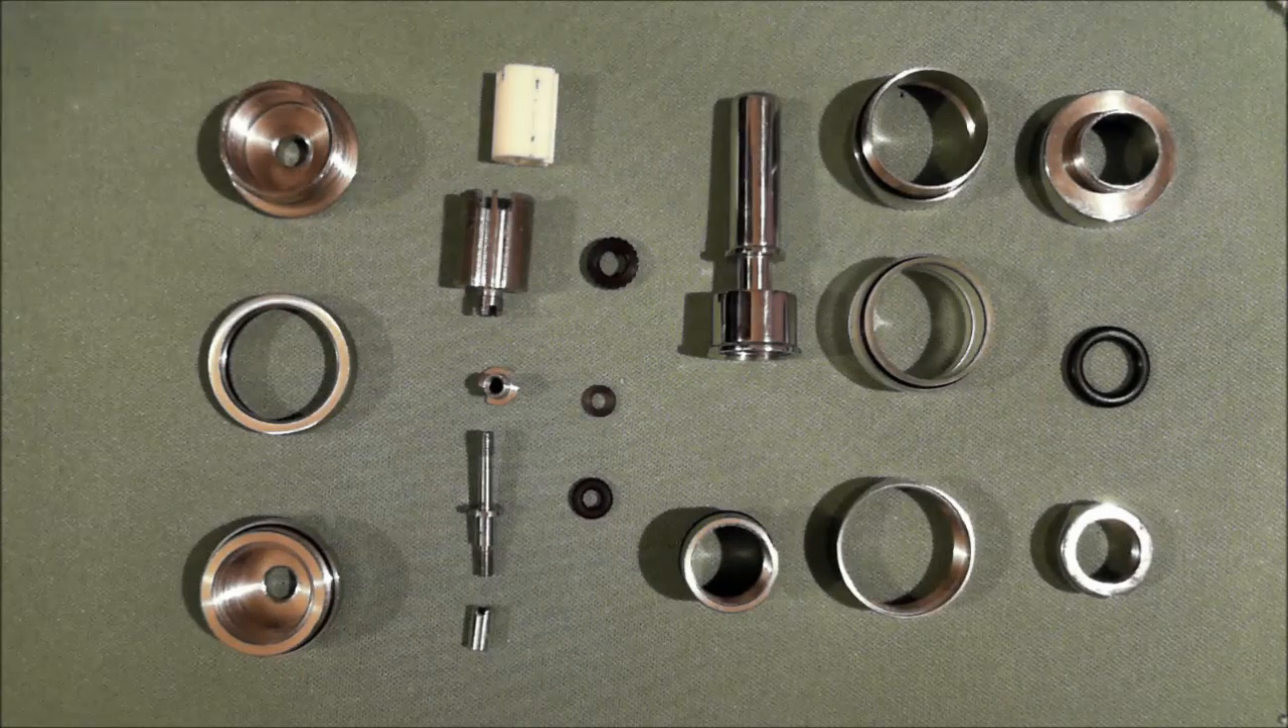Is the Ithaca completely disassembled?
Yes.